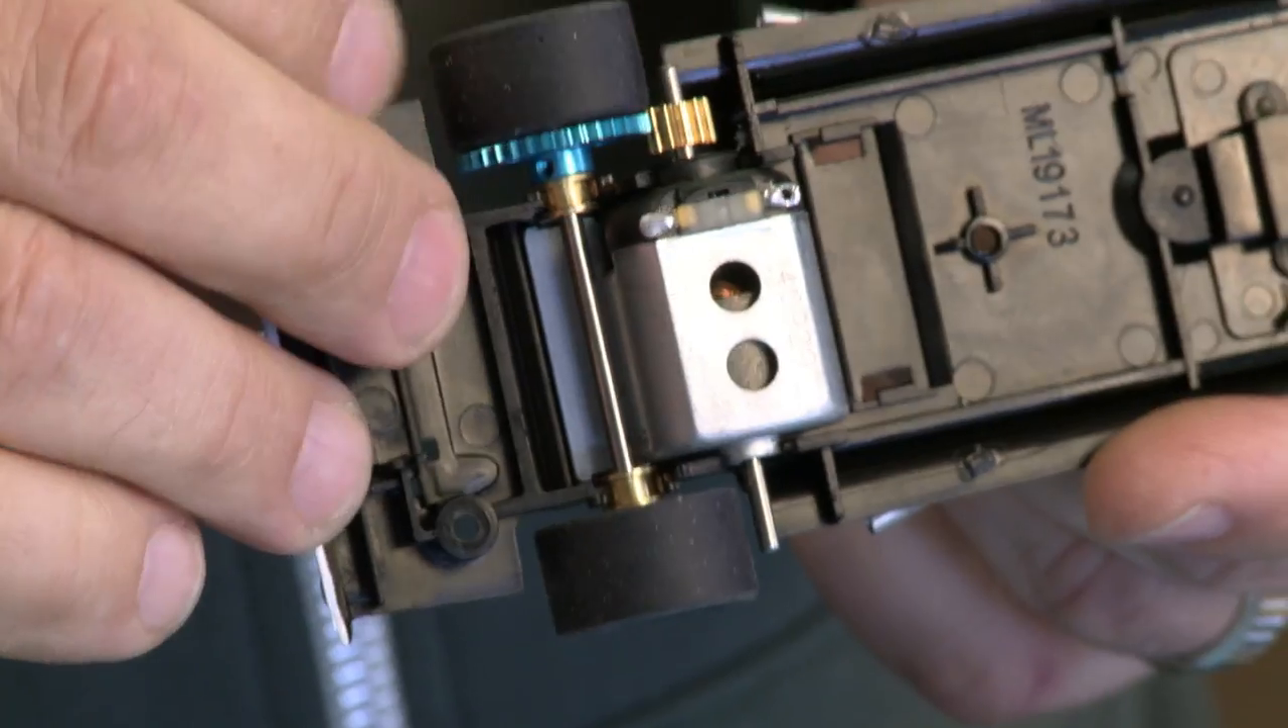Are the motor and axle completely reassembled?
Yes.